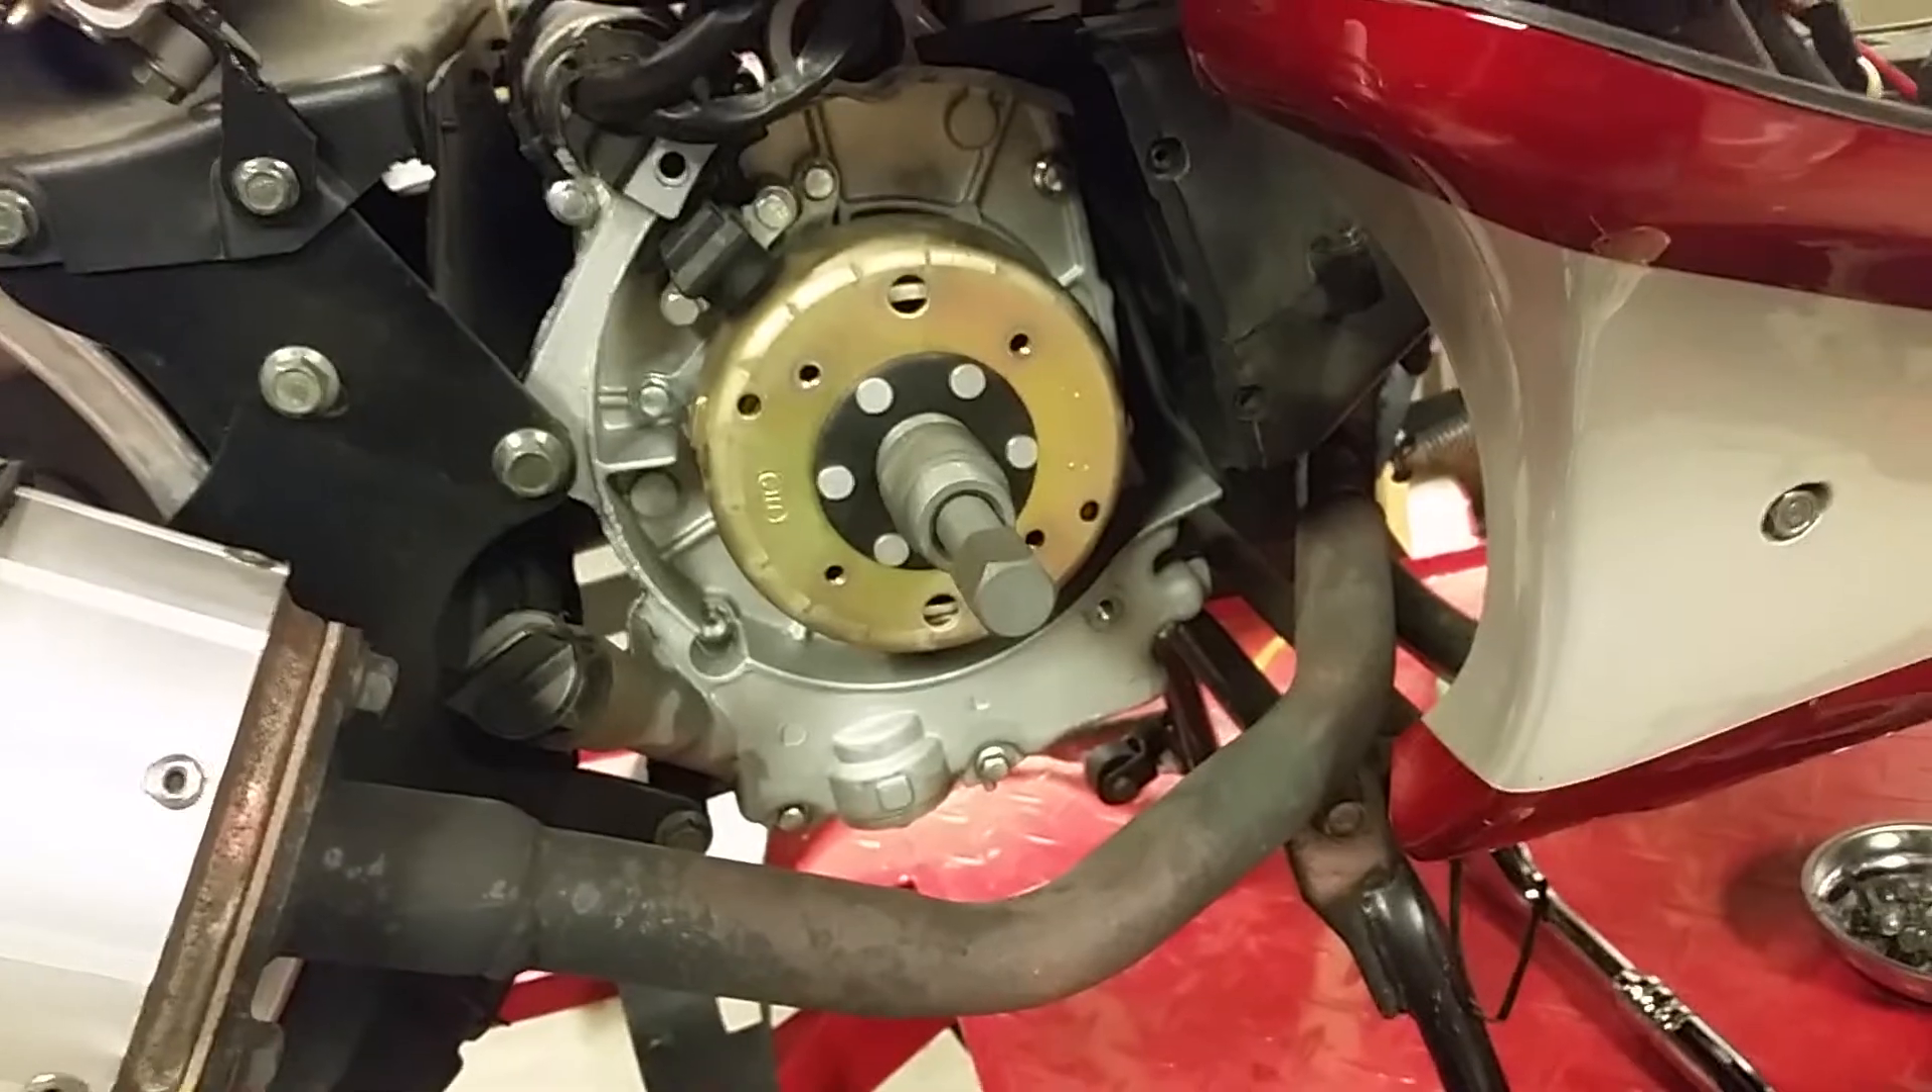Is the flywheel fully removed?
No.